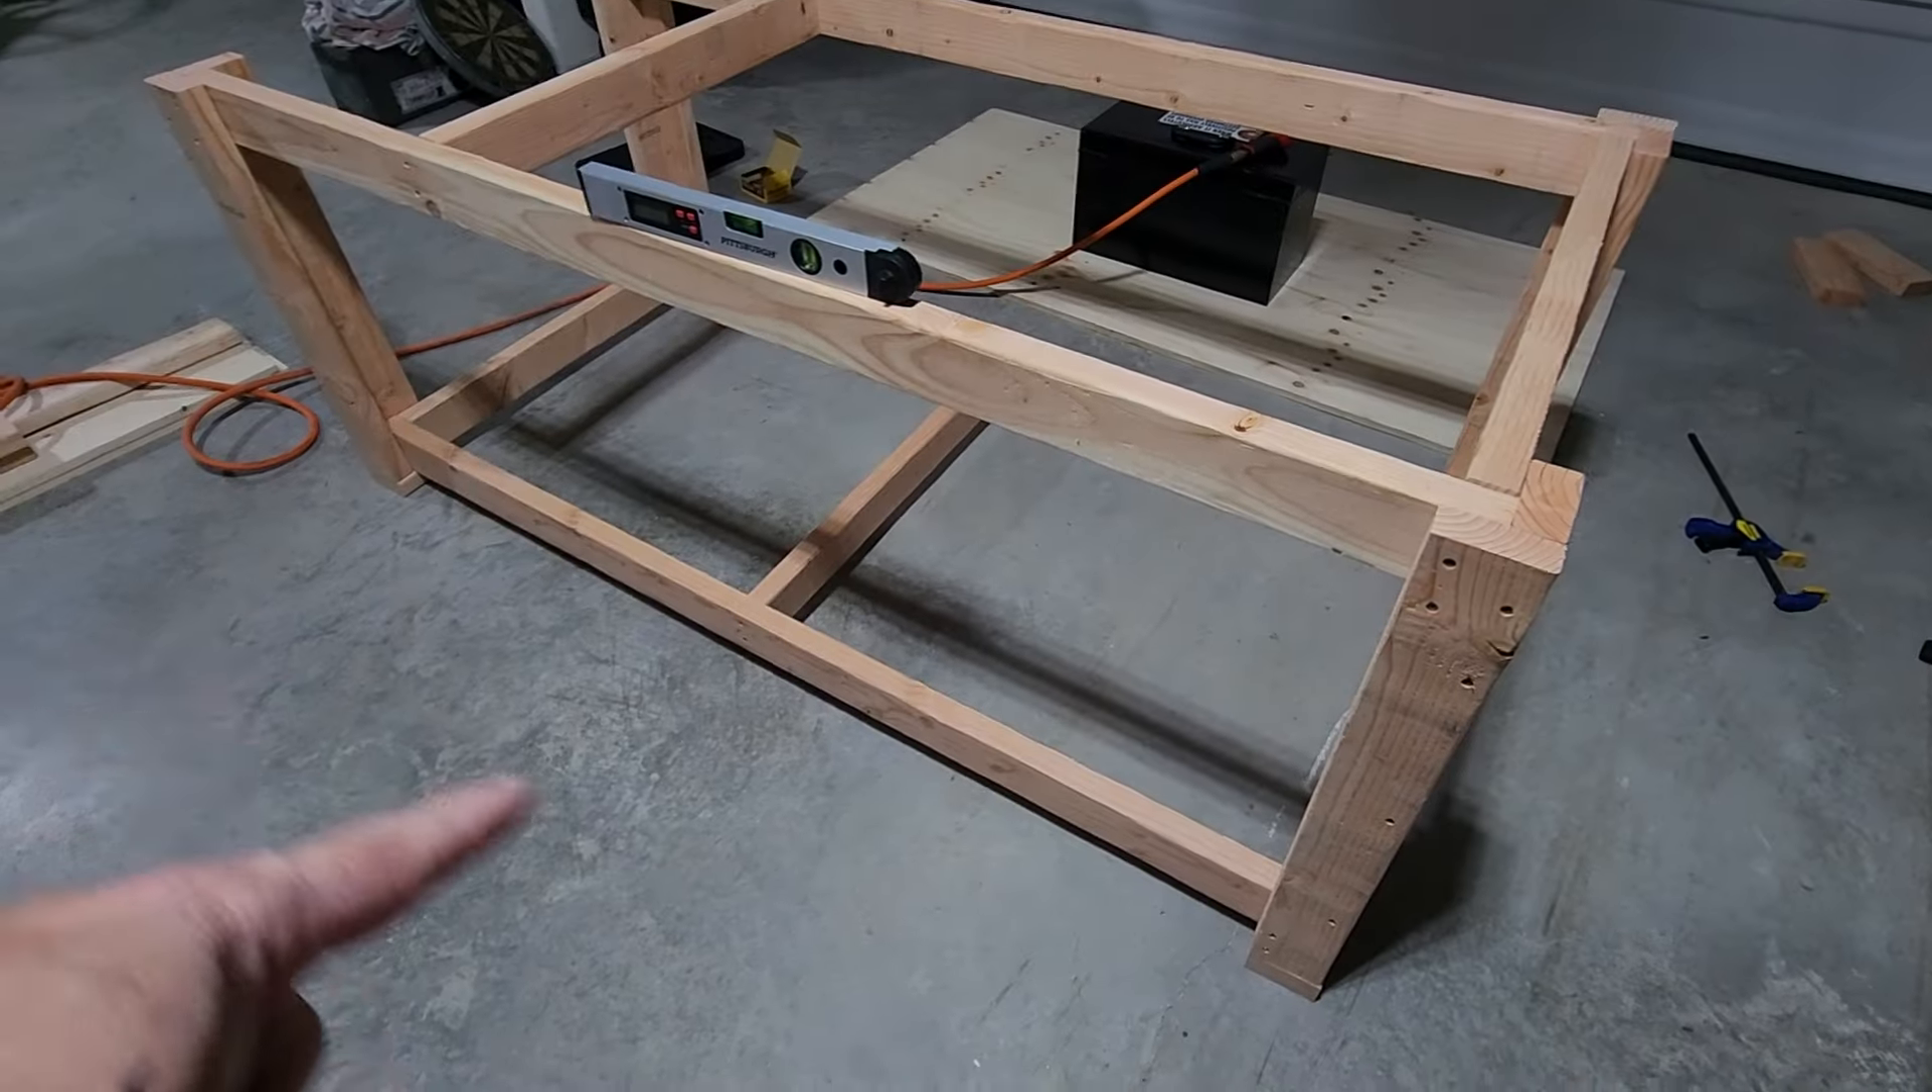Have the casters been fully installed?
No.